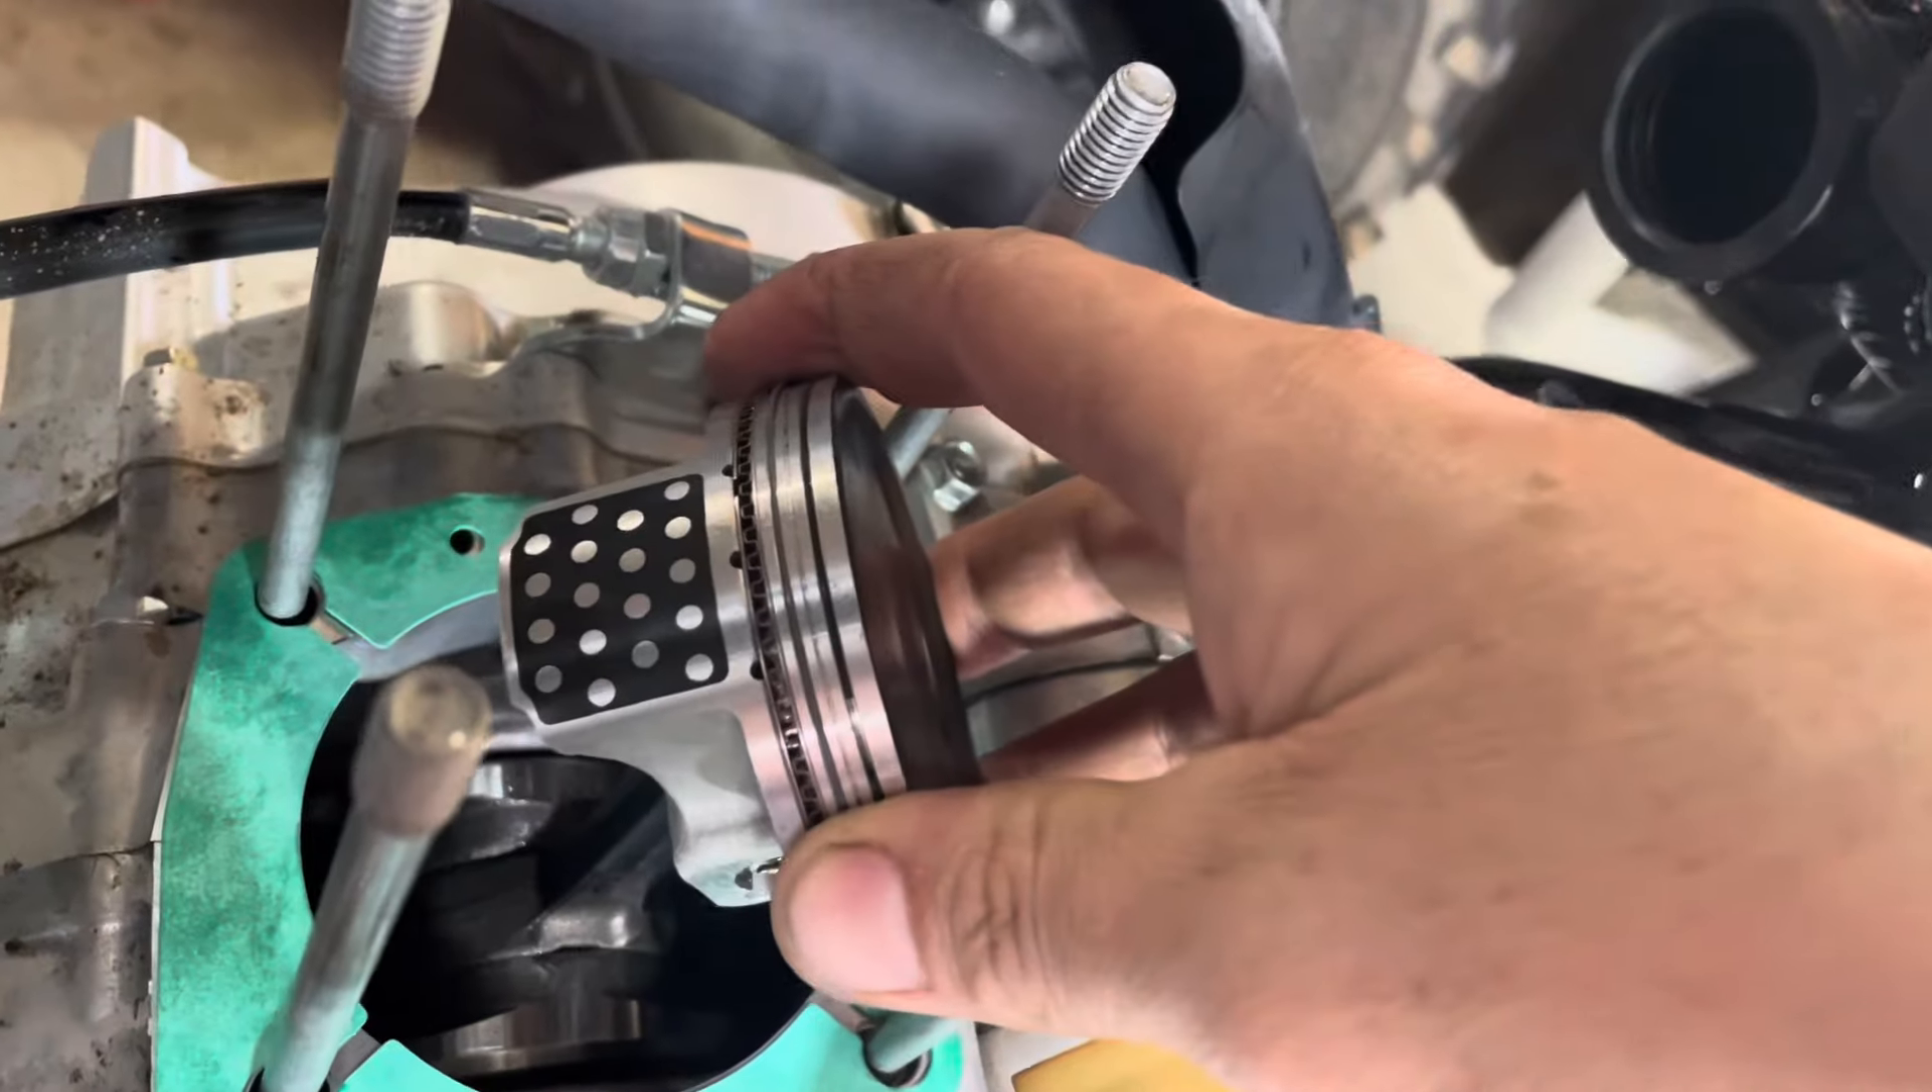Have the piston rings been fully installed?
Yes.